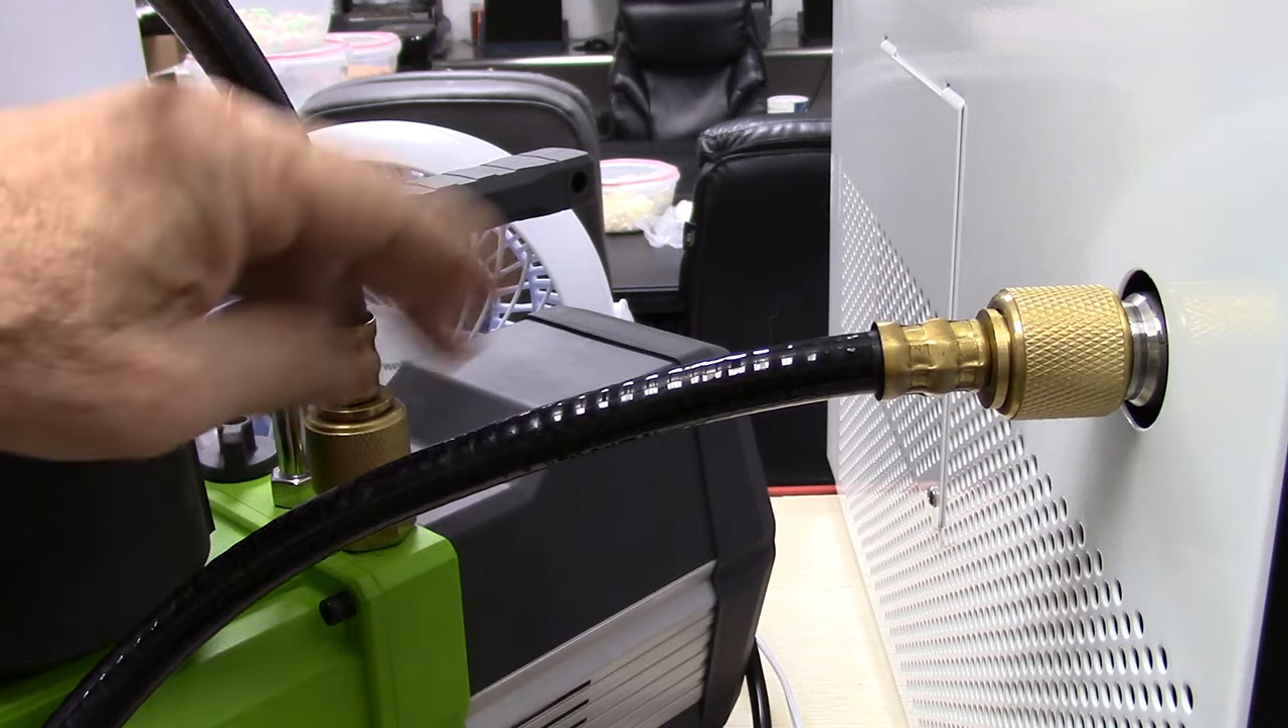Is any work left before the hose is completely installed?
No.